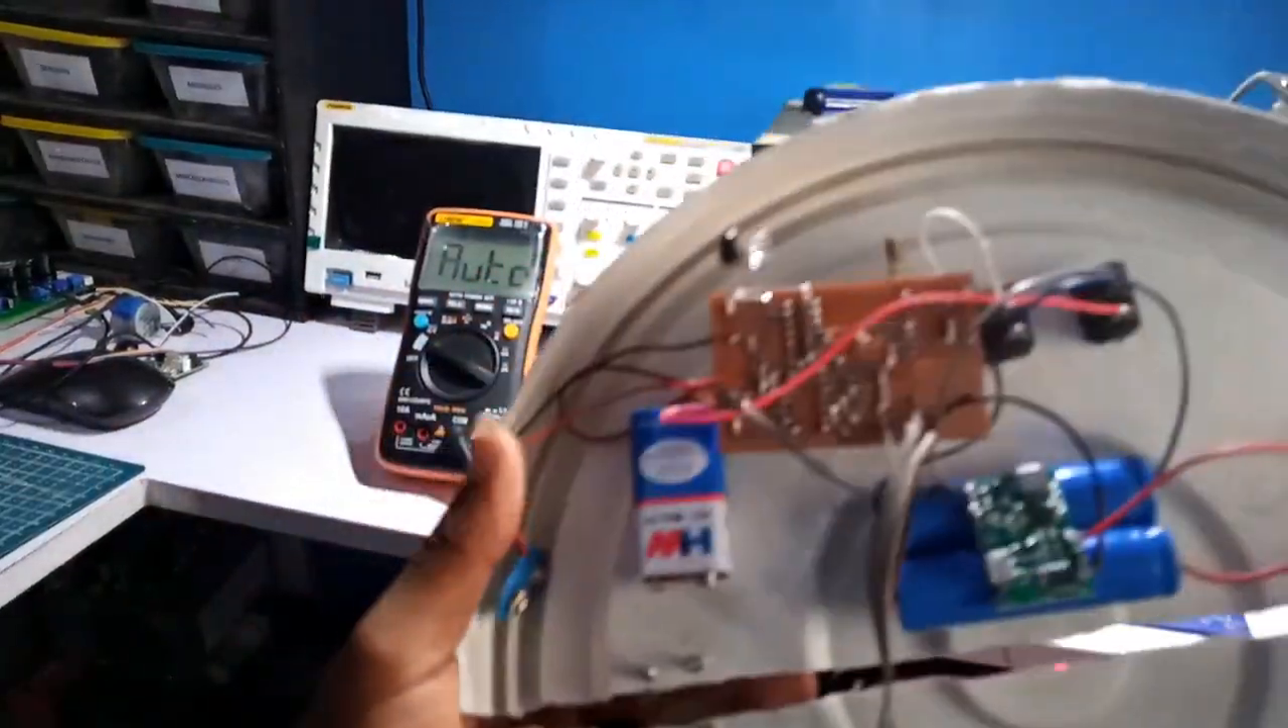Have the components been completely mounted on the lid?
Yes.